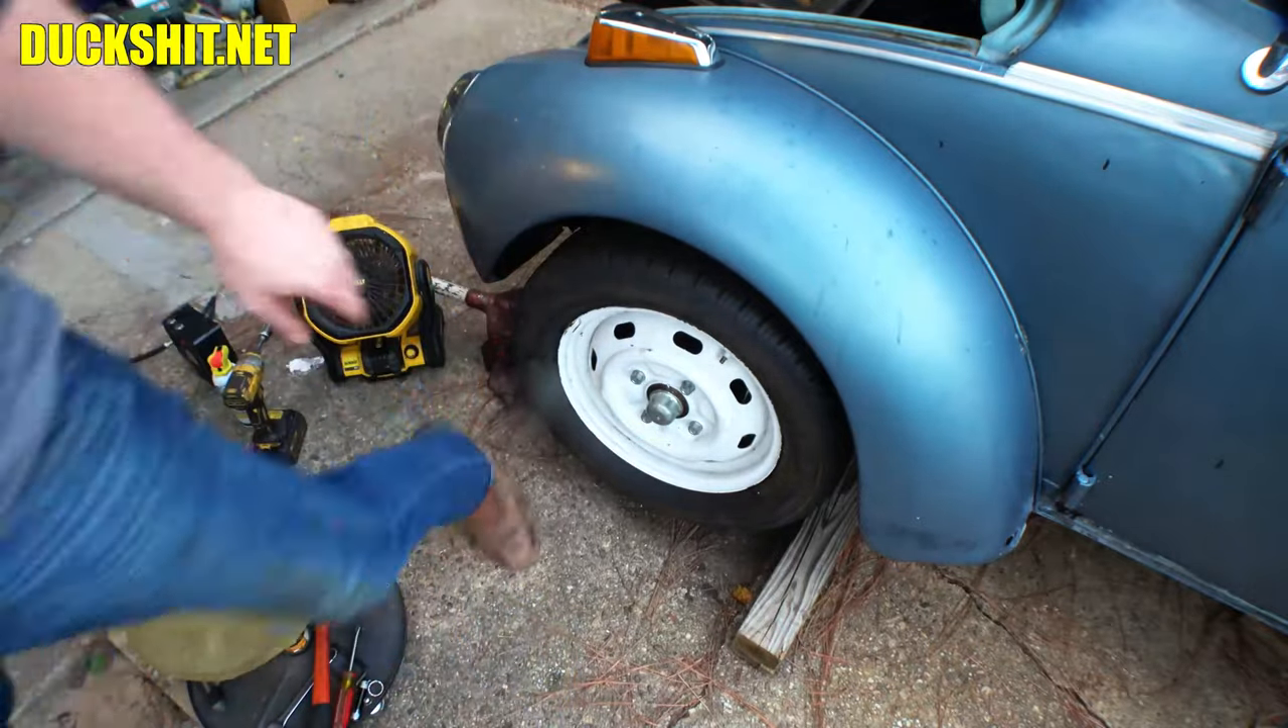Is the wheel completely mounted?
Yes.